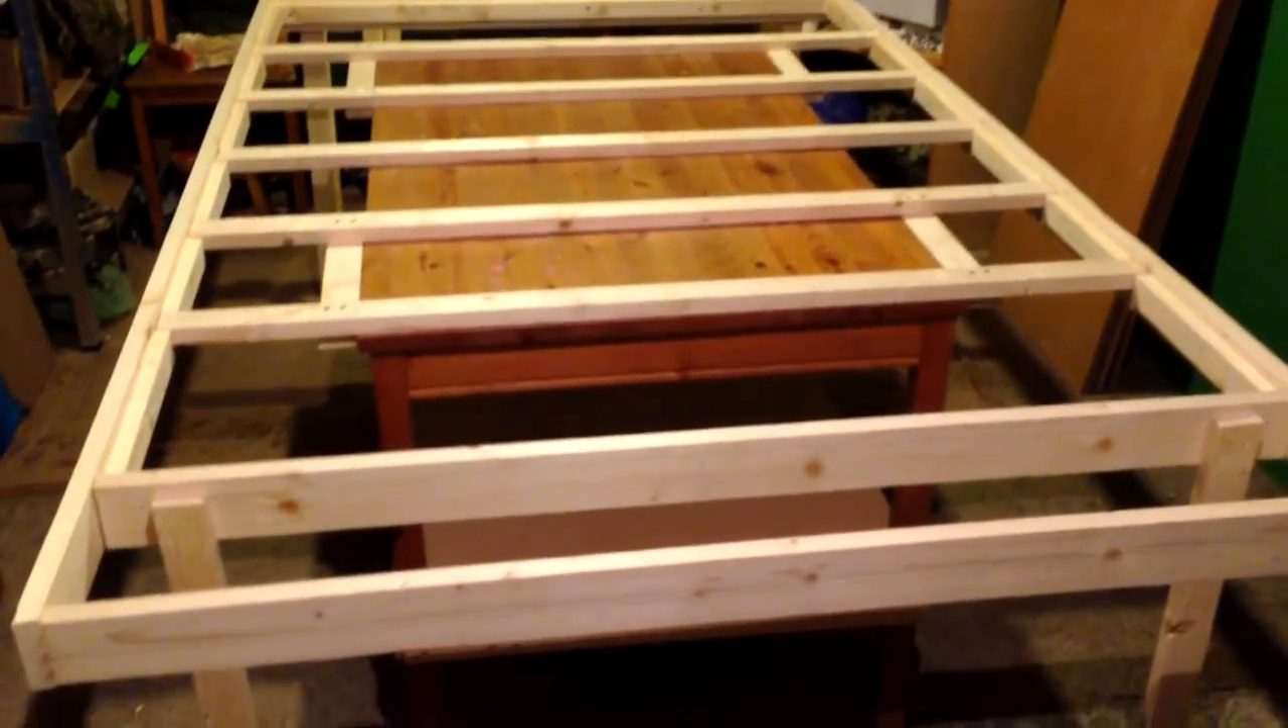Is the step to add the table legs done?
Yes.